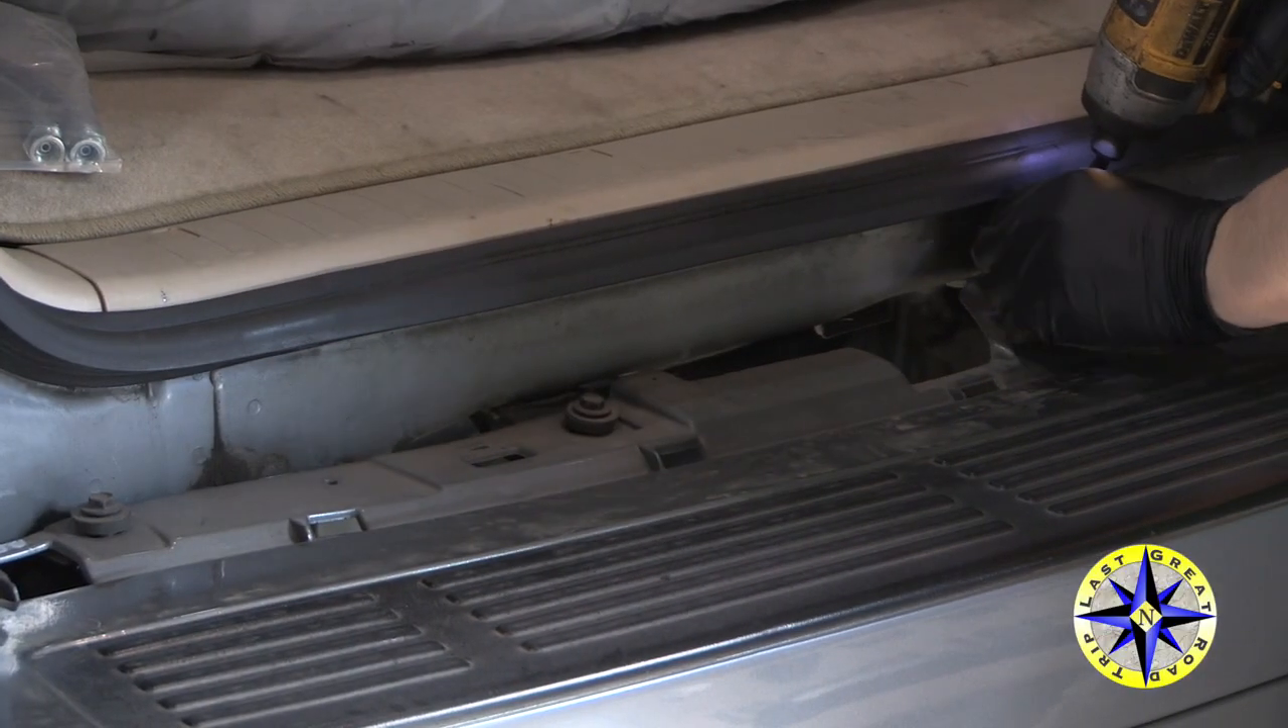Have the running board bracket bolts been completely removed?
No.